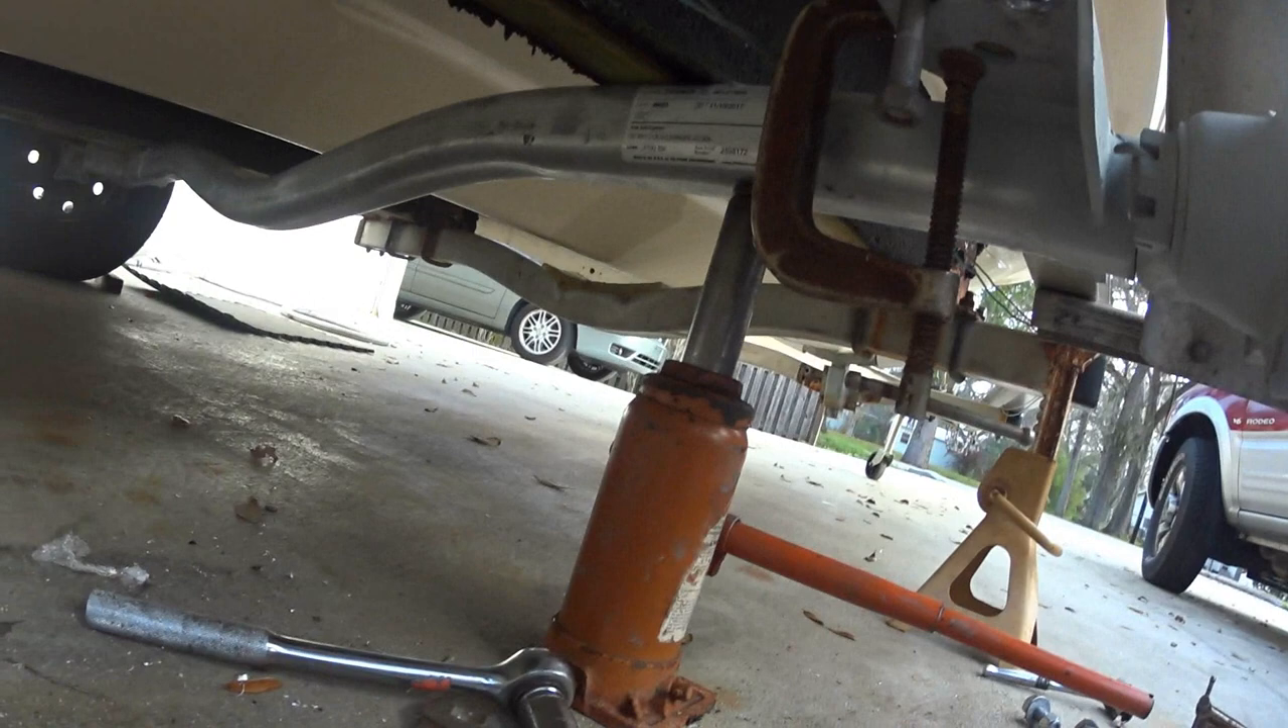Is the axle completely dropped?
No.